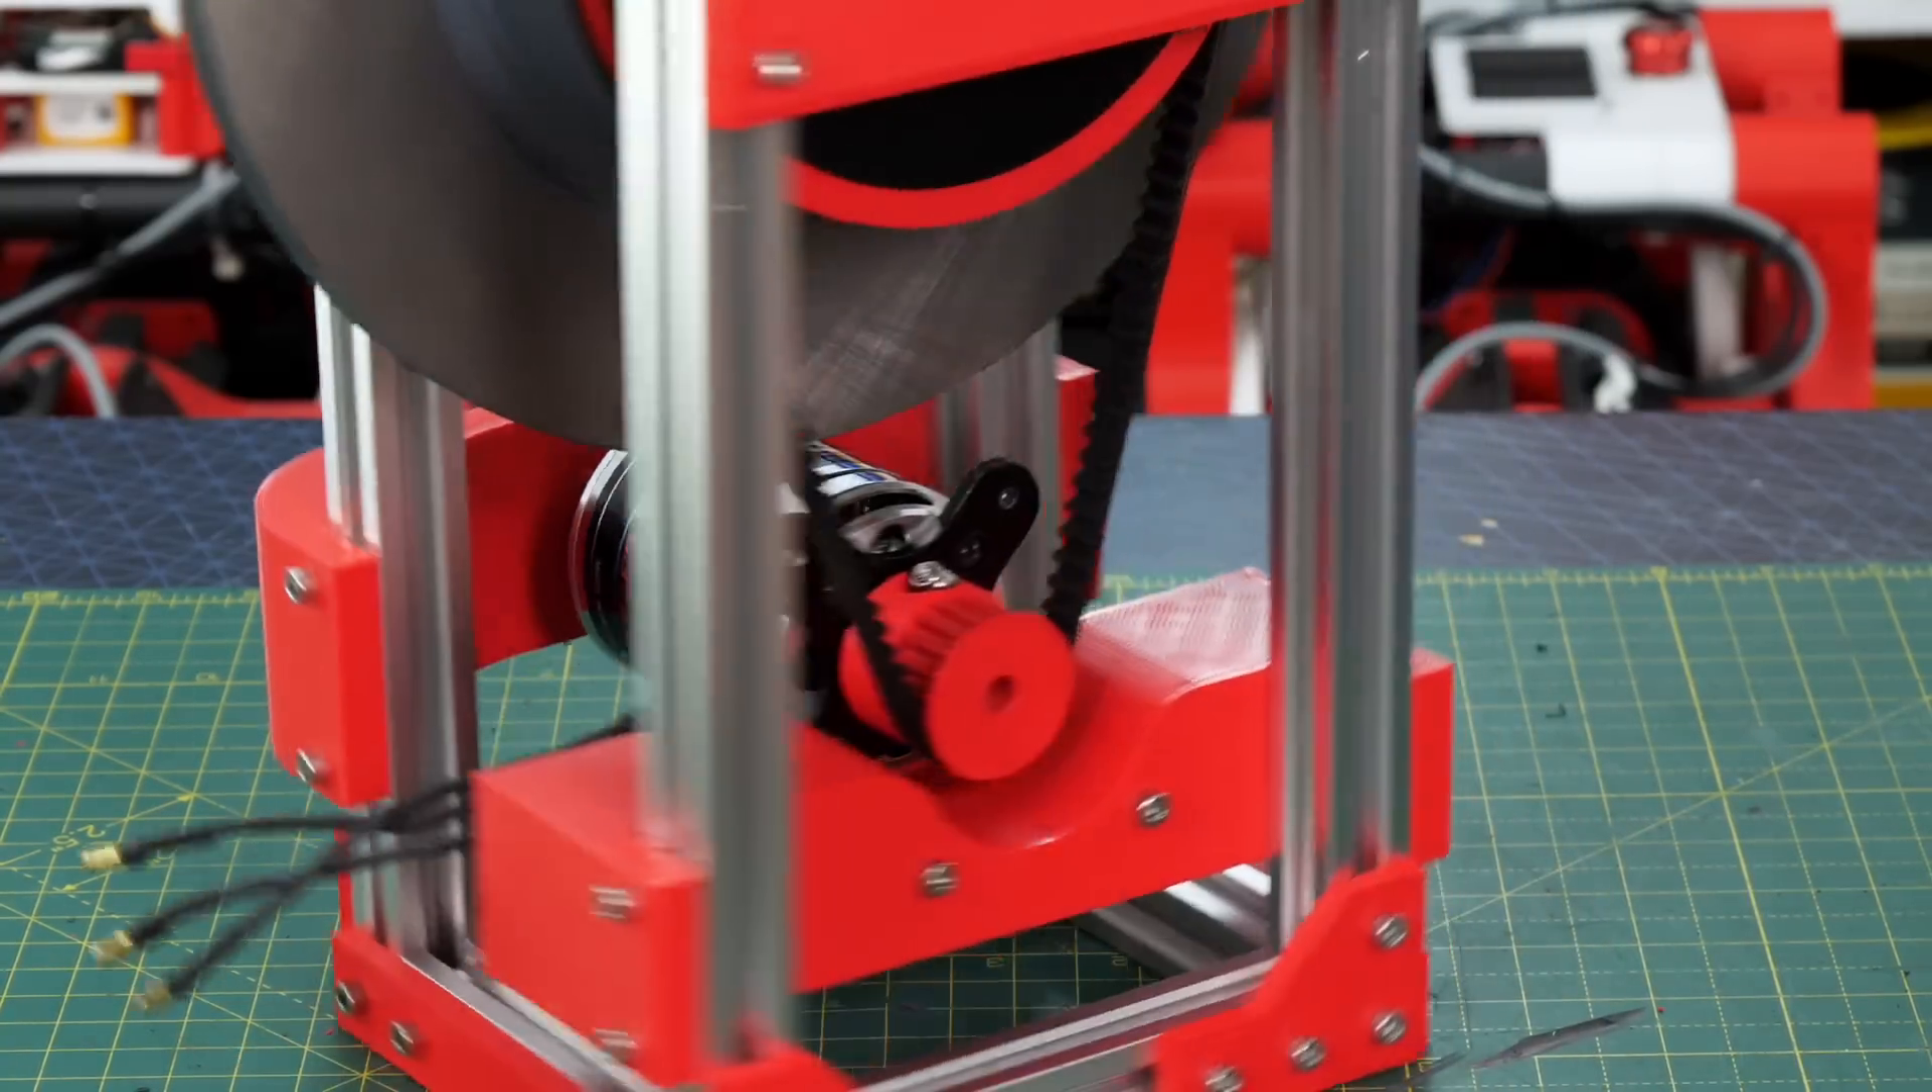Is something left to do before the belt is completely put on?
No.